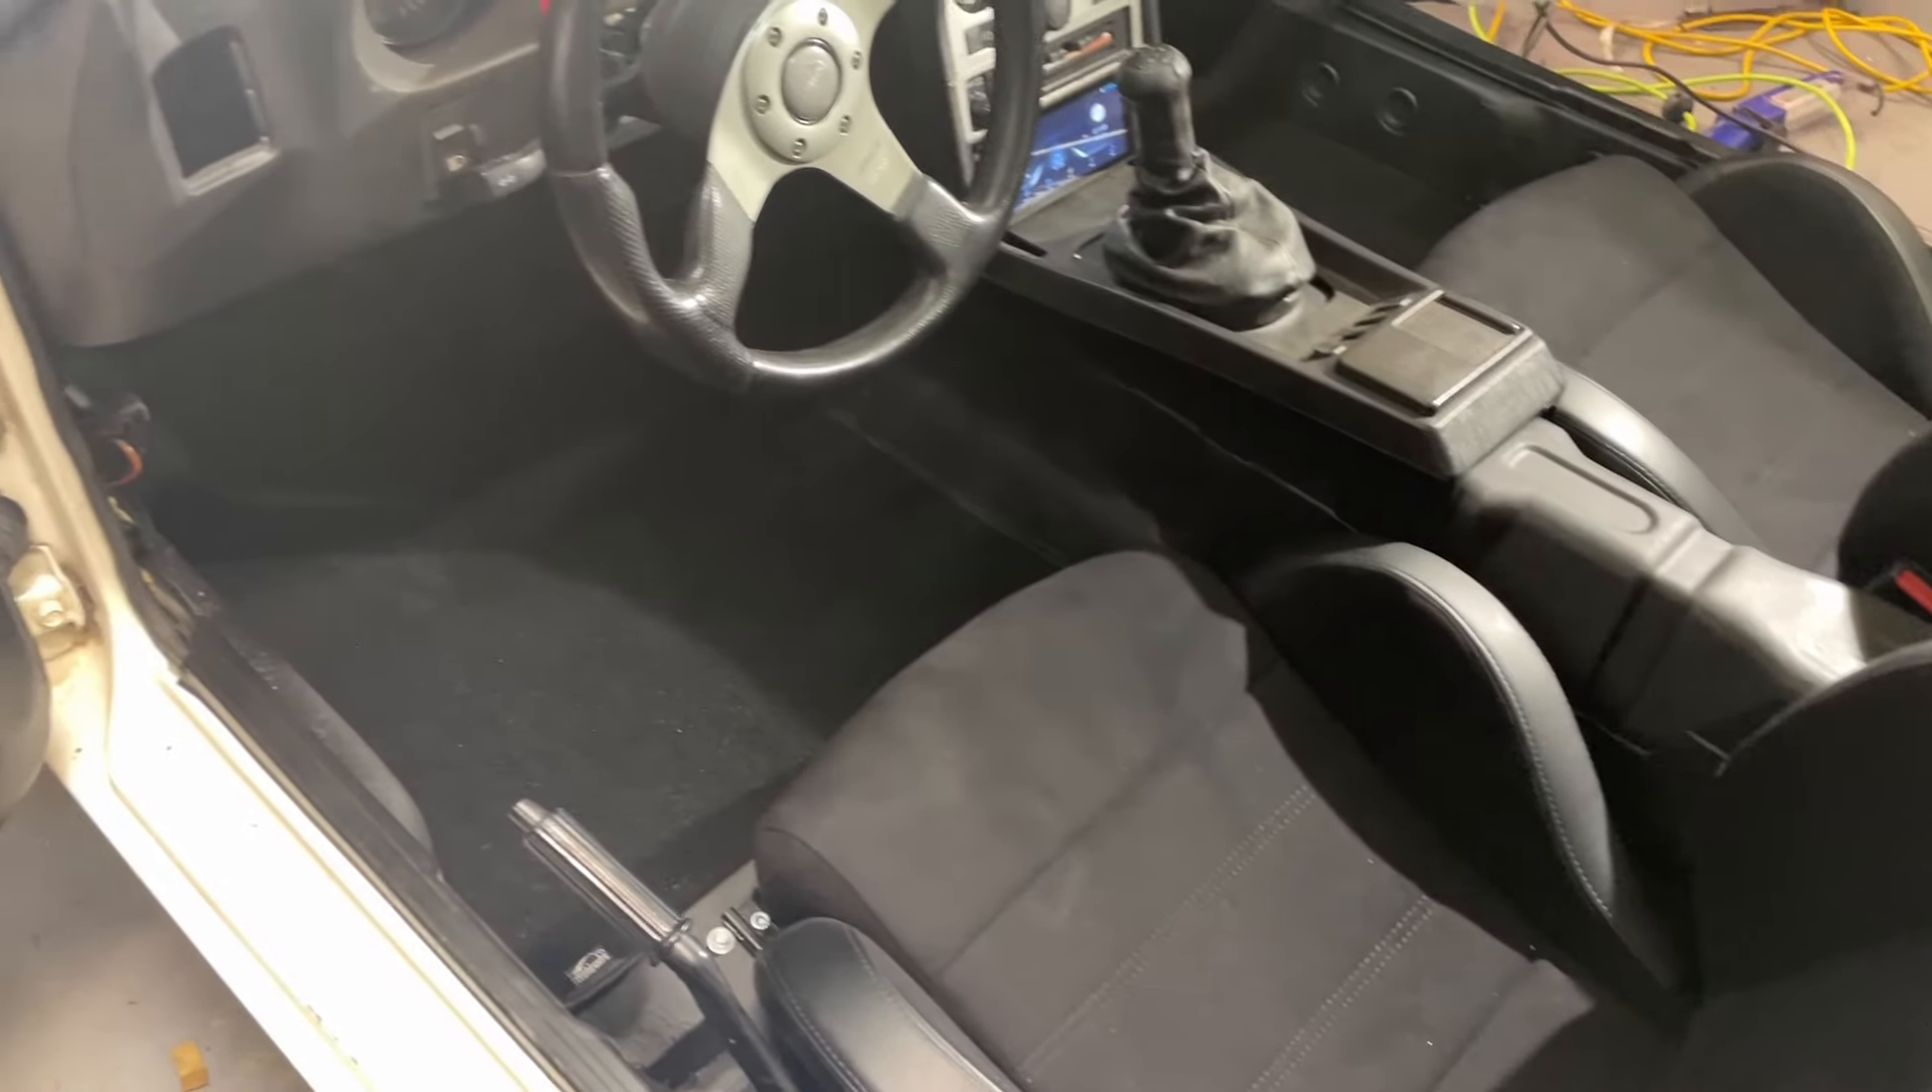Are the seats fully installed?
Yes.